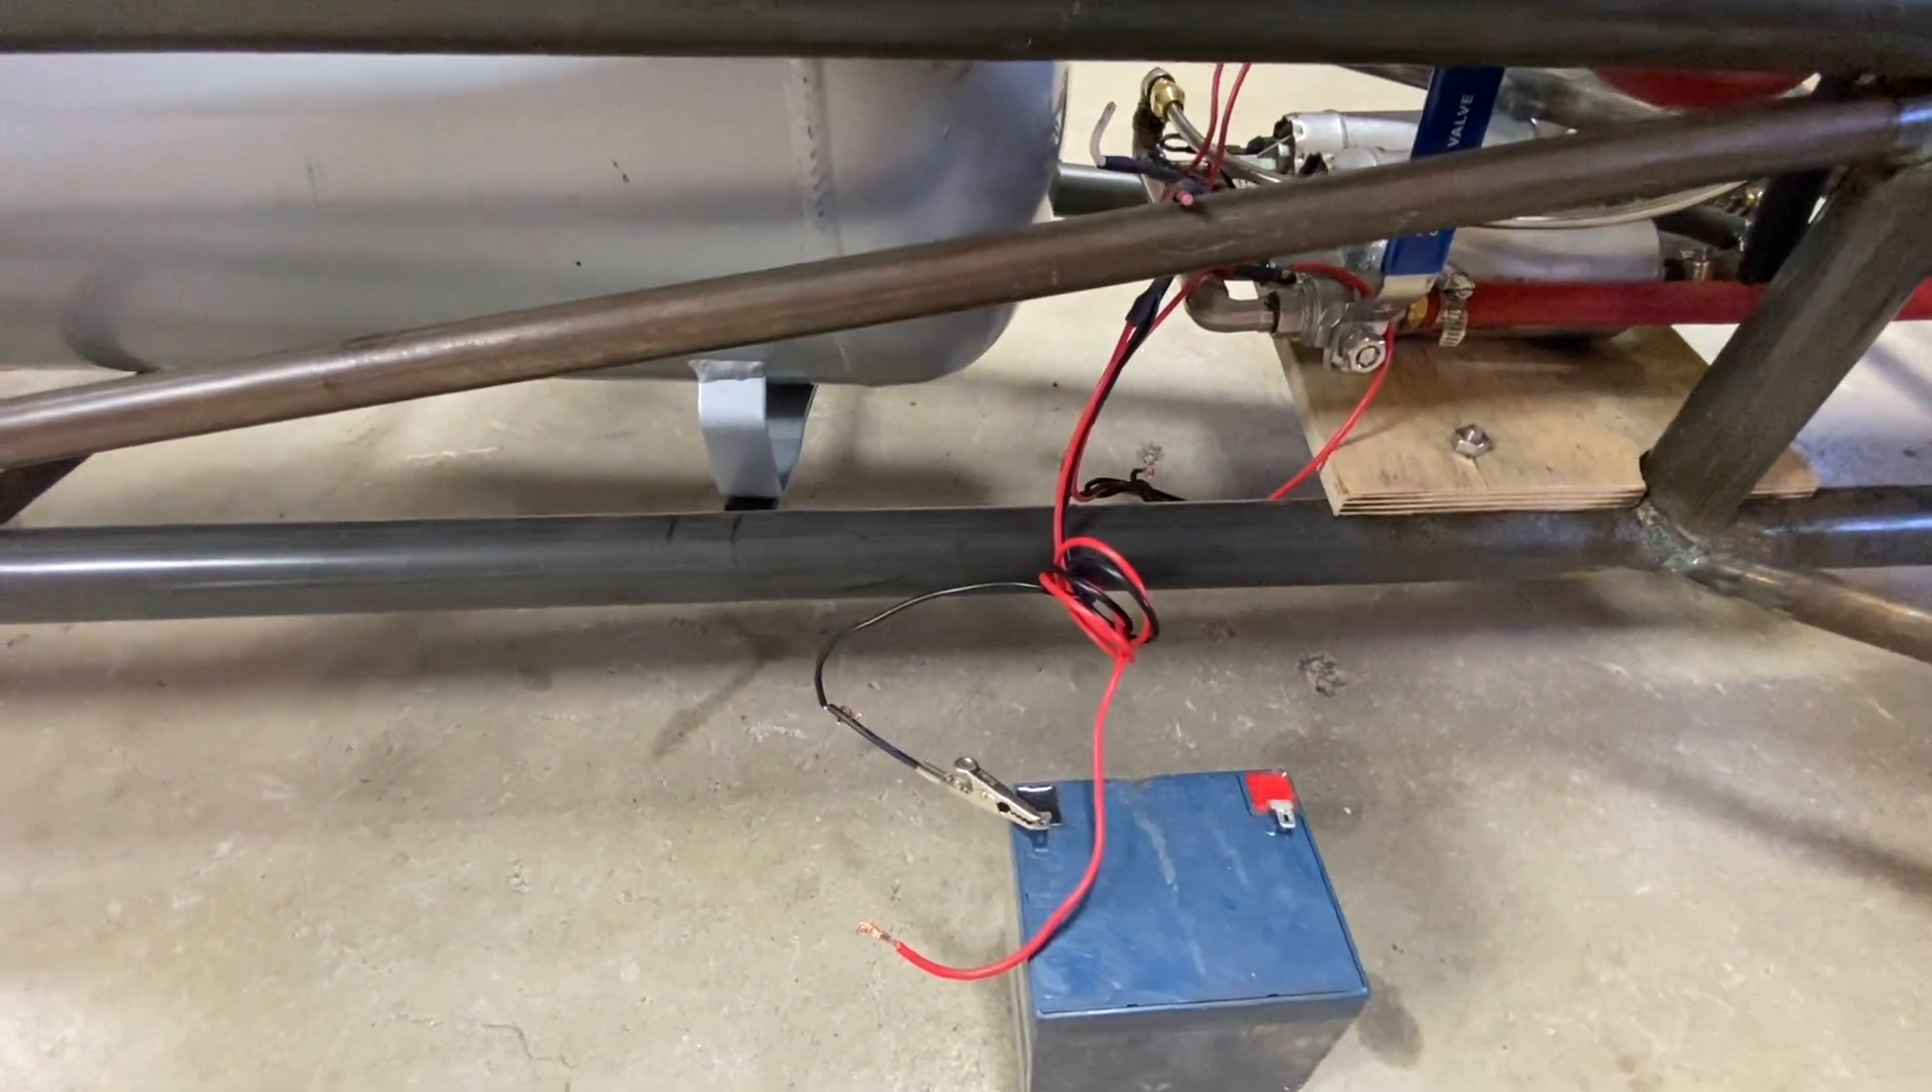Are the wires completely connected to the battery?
No.